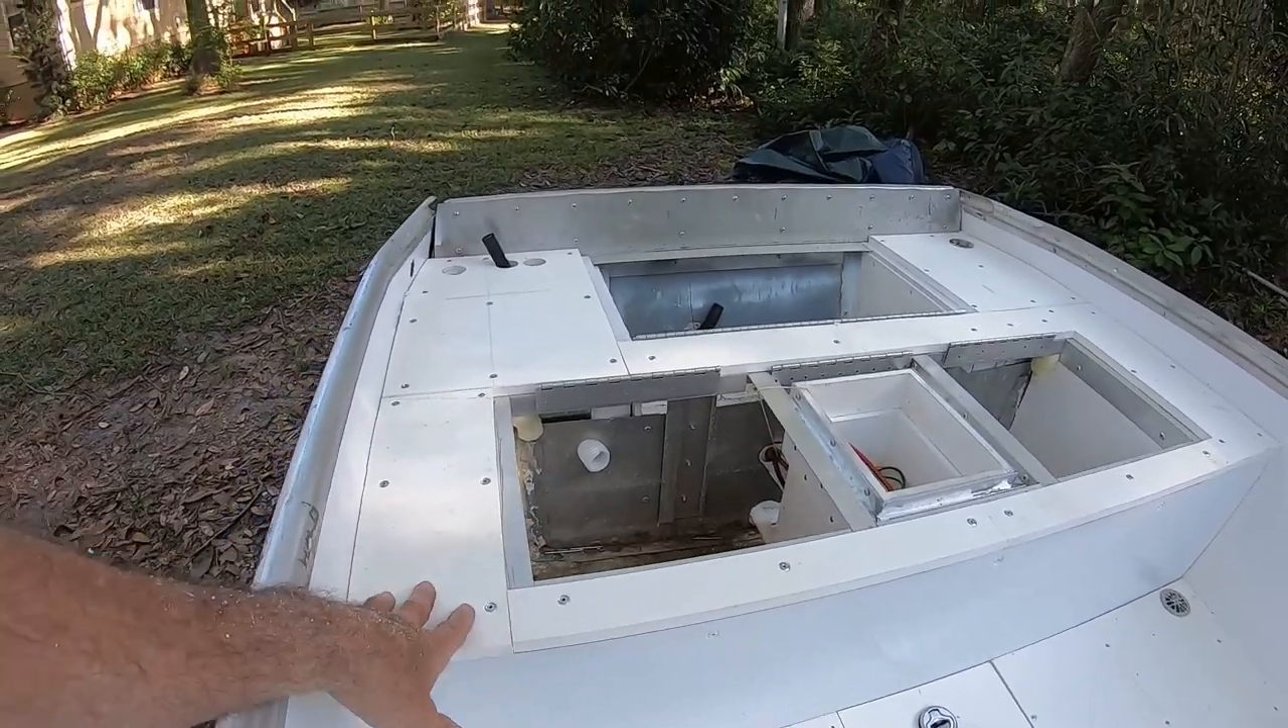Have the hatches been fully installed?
No.